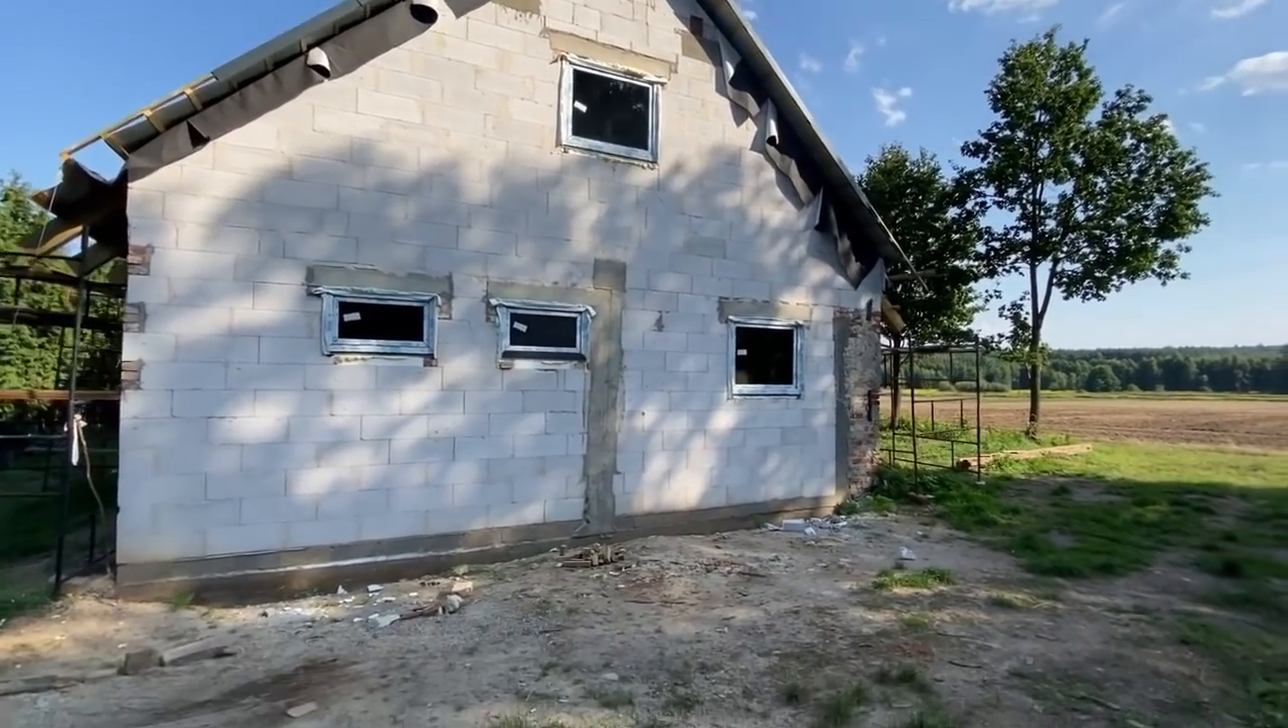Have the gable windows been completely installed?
Yes.